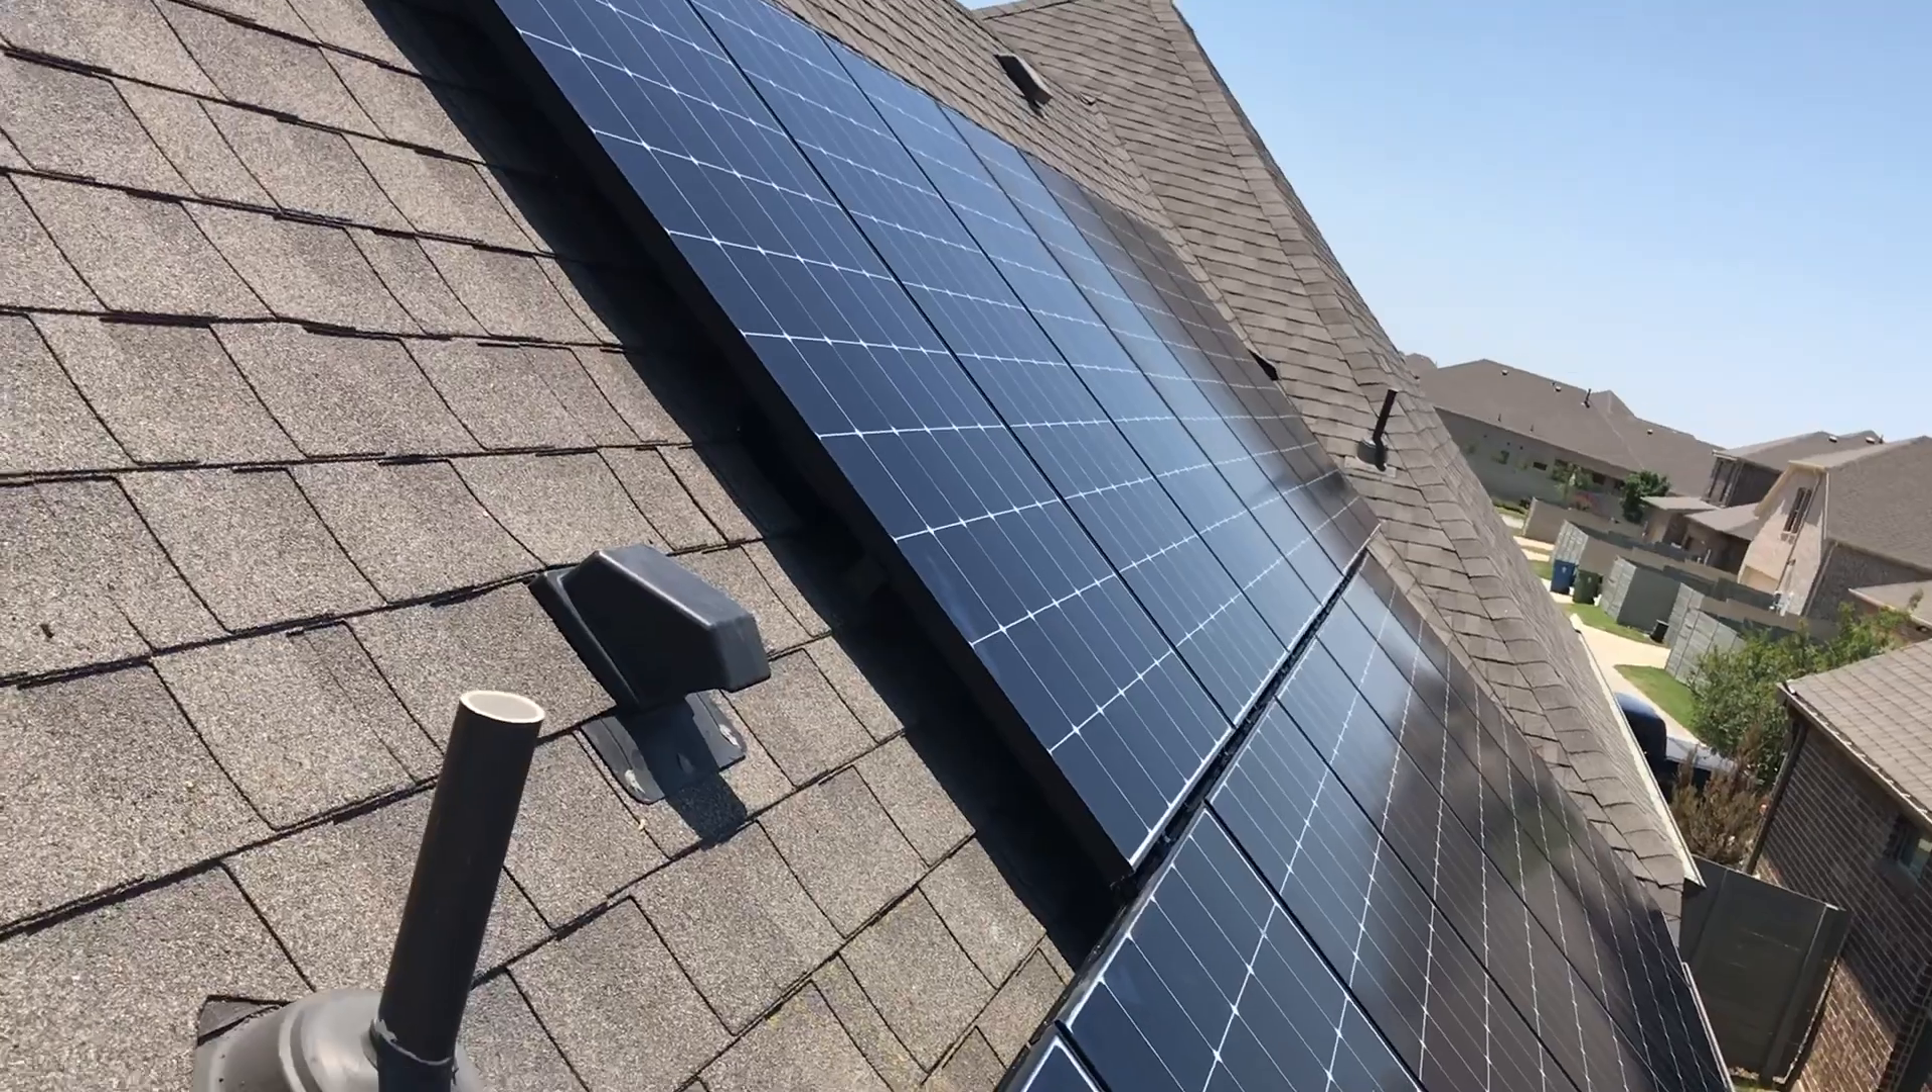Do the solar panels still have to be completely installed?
No.